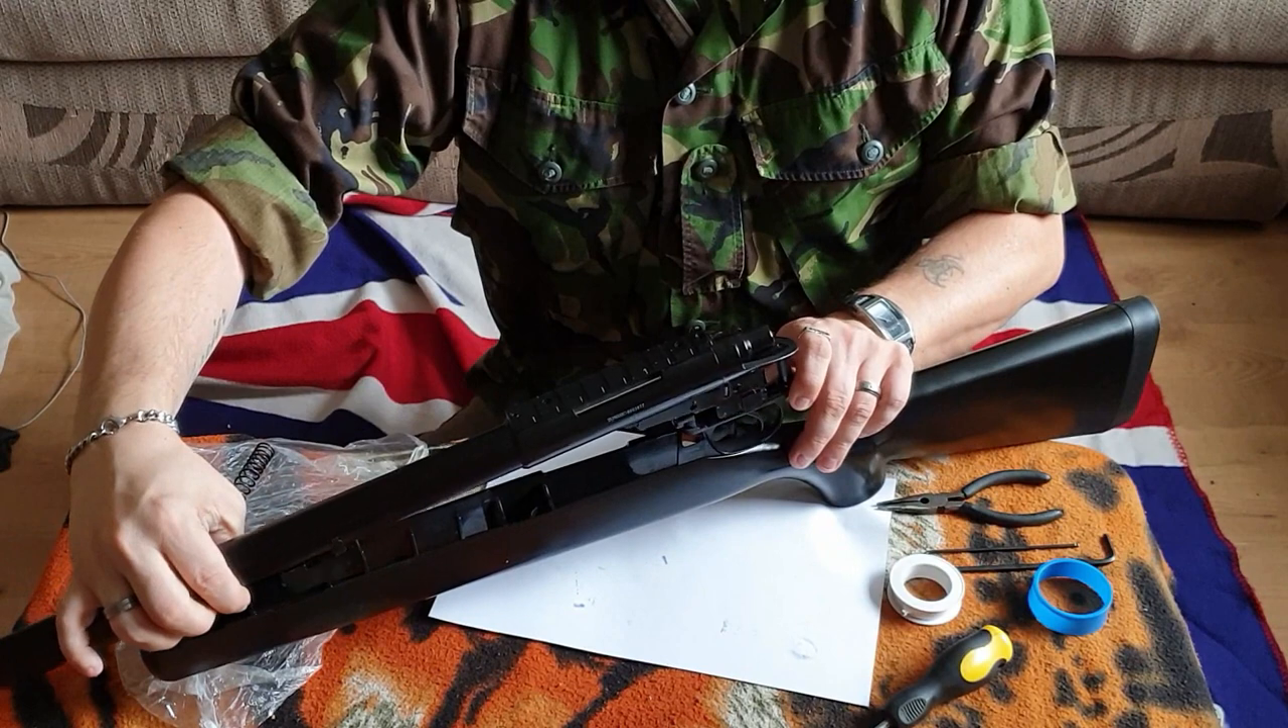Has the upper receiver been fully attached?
No.